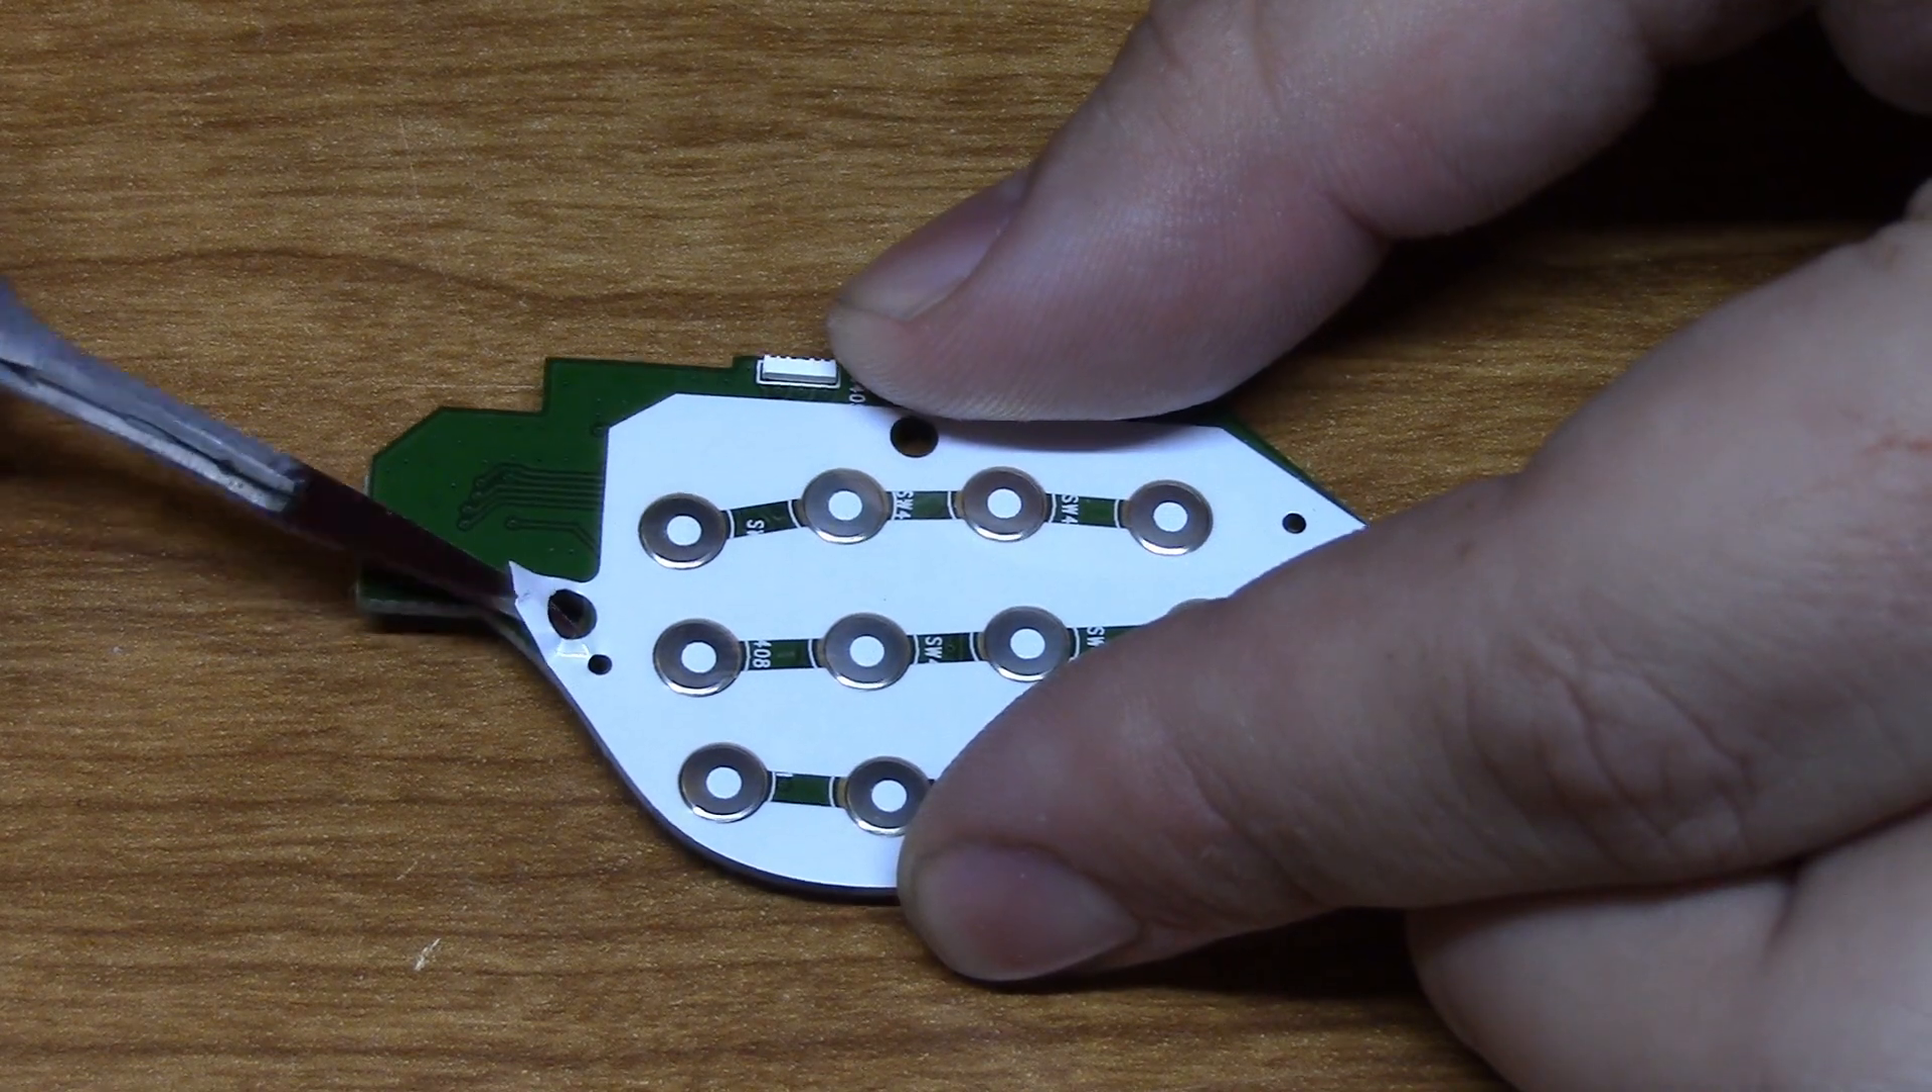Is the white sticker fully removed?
No.